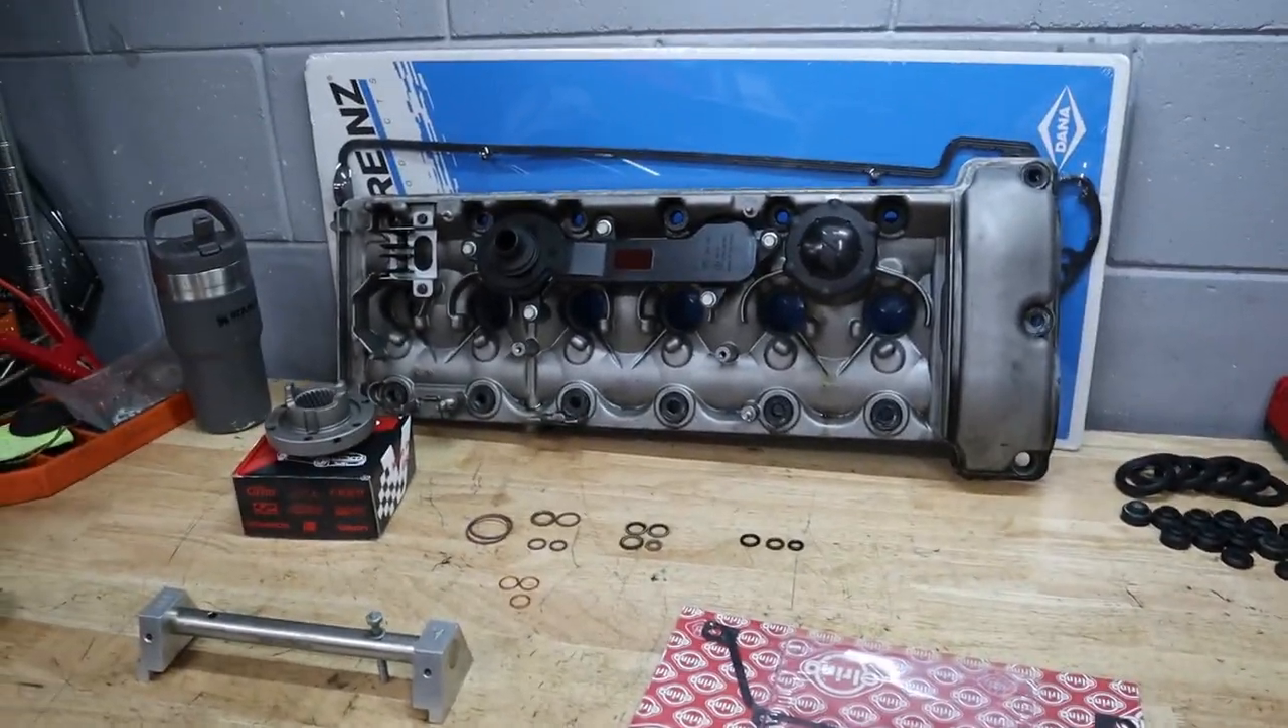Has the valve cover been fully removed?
Yes.